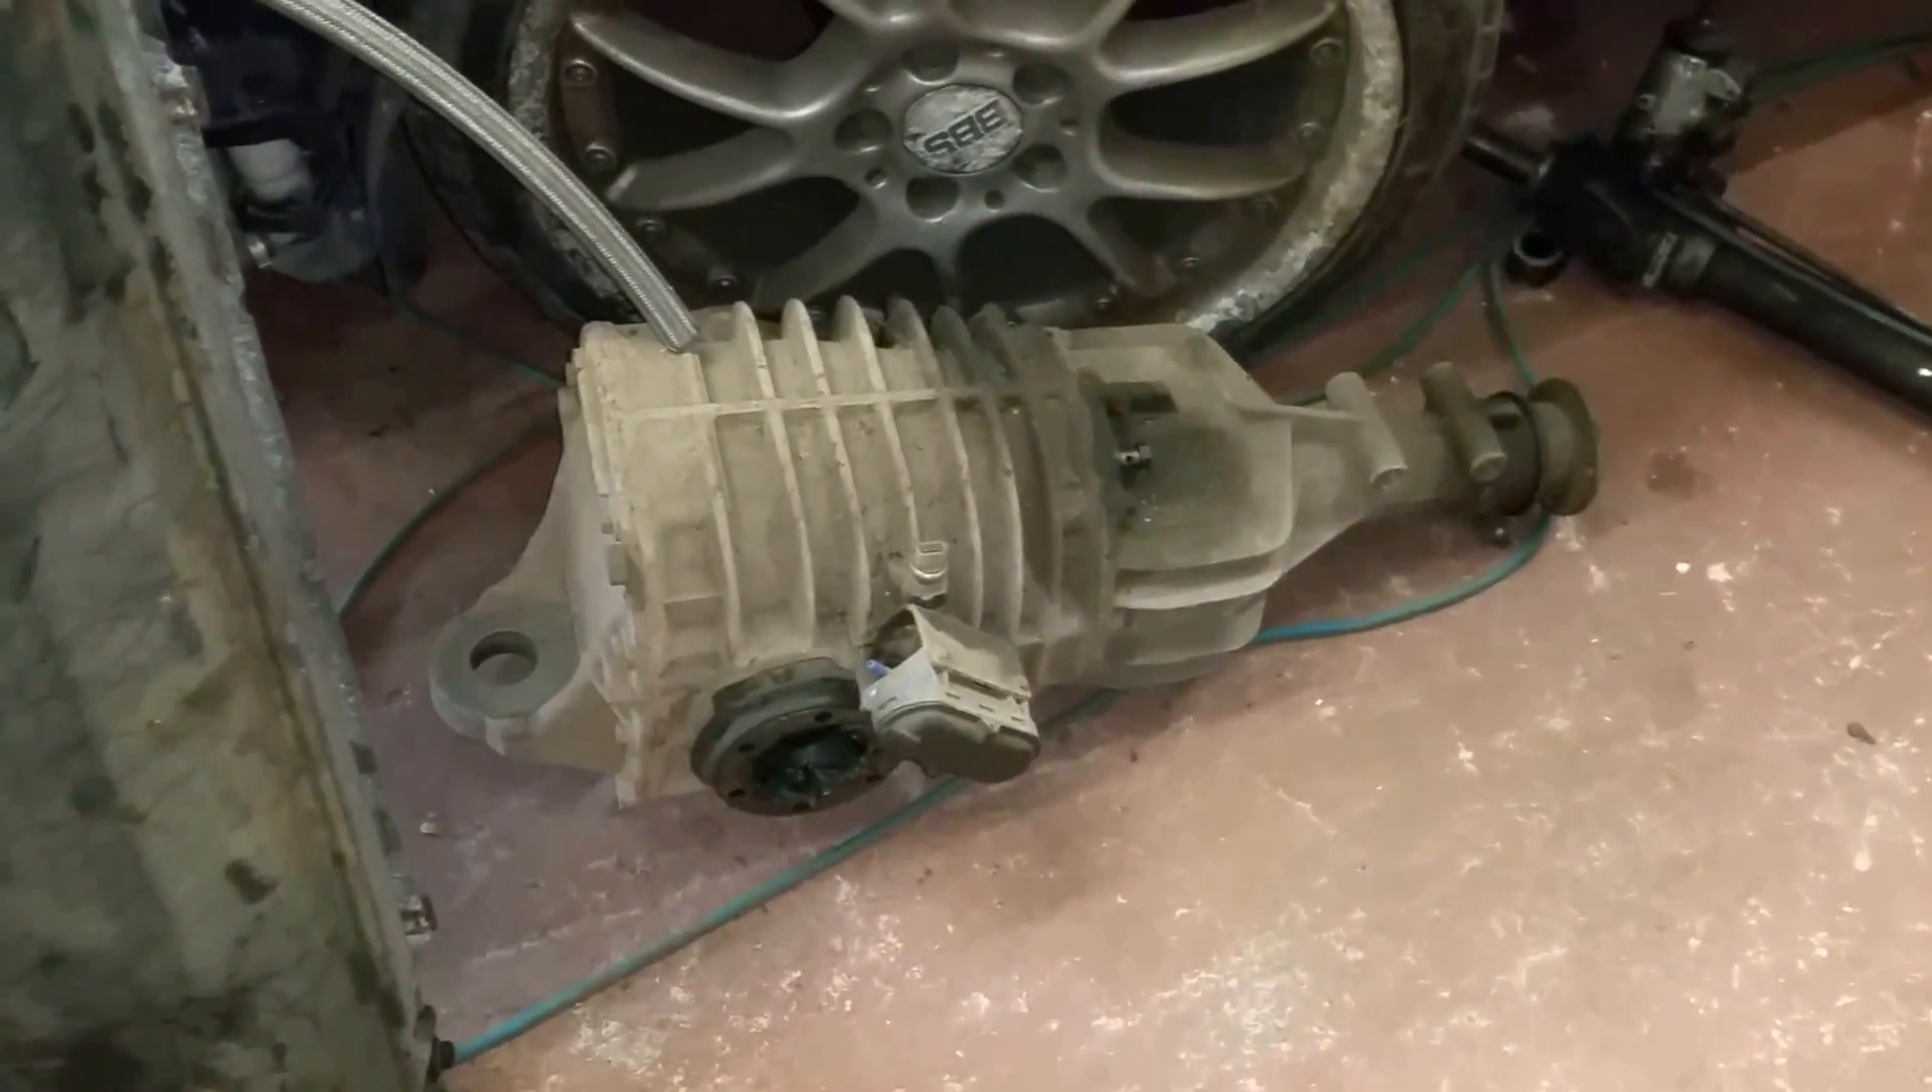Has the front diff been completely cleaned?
No.